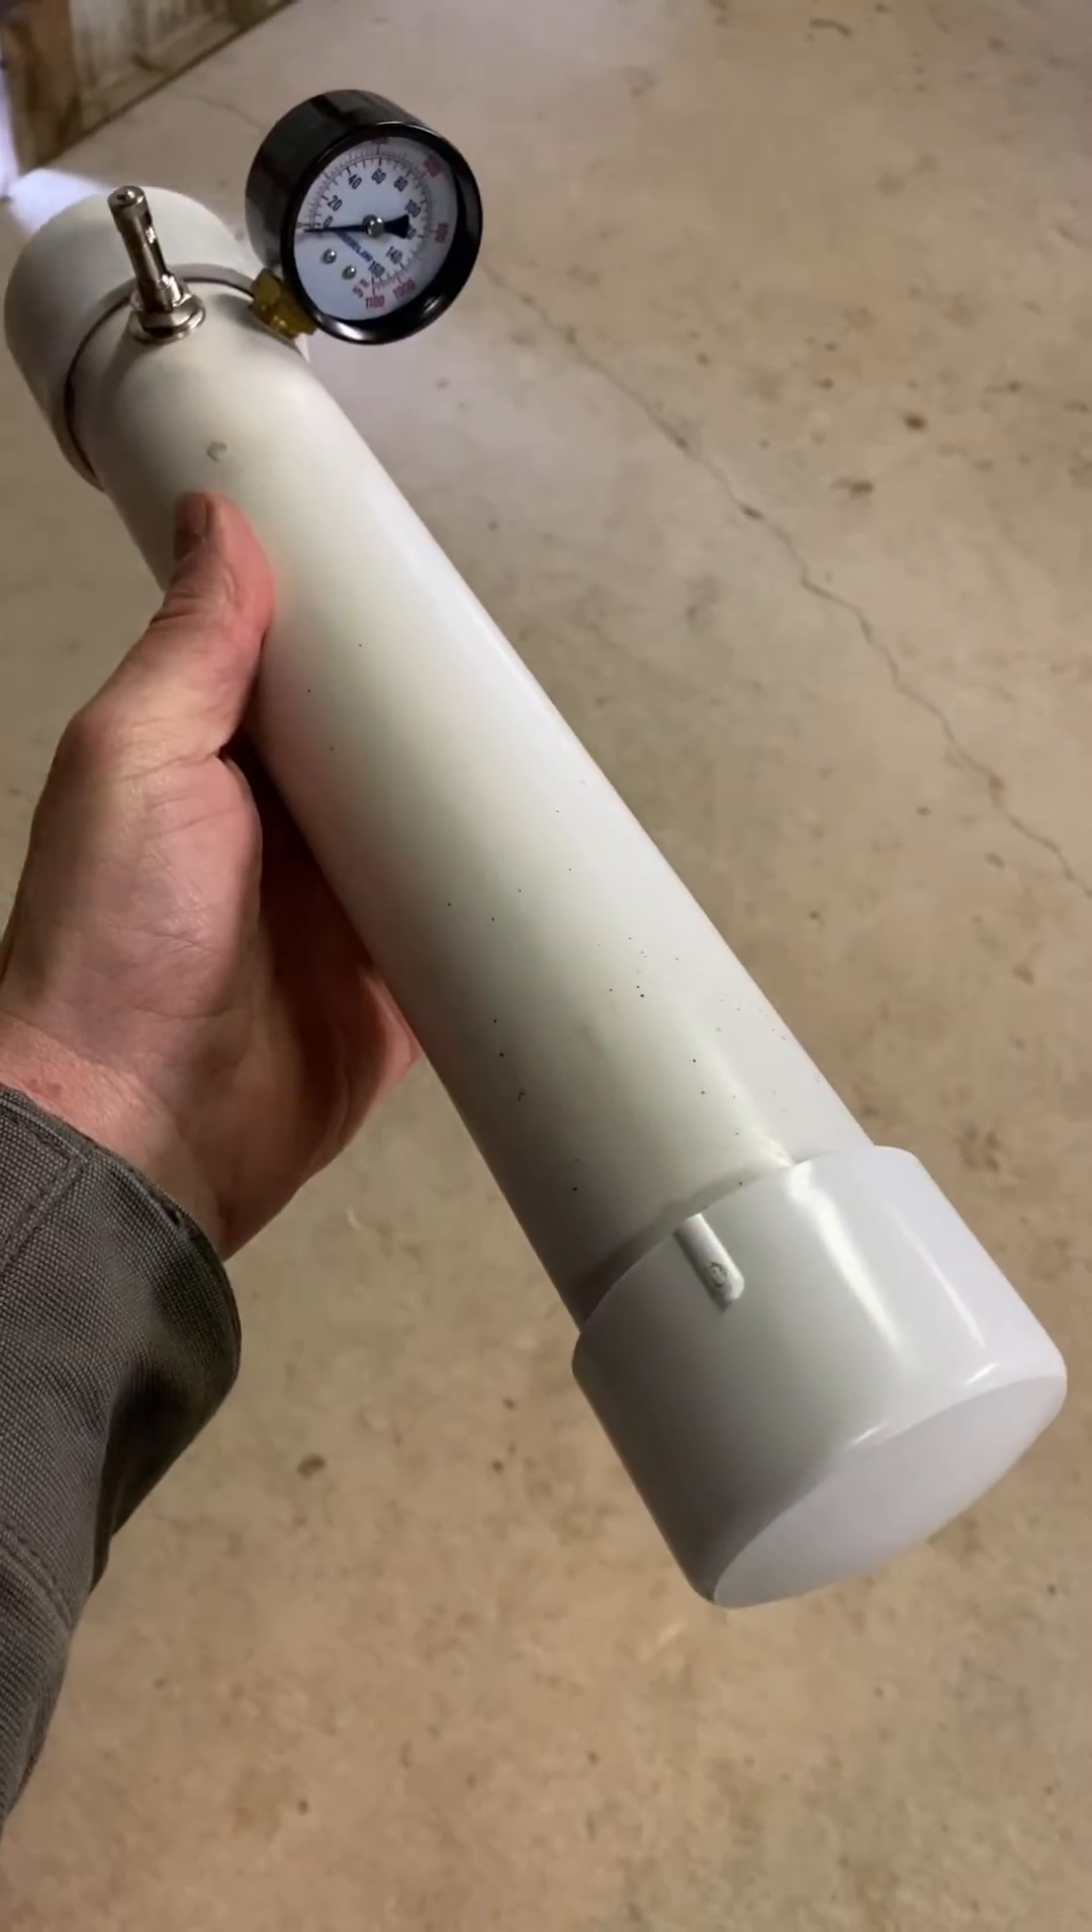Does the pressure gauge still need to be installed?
No.